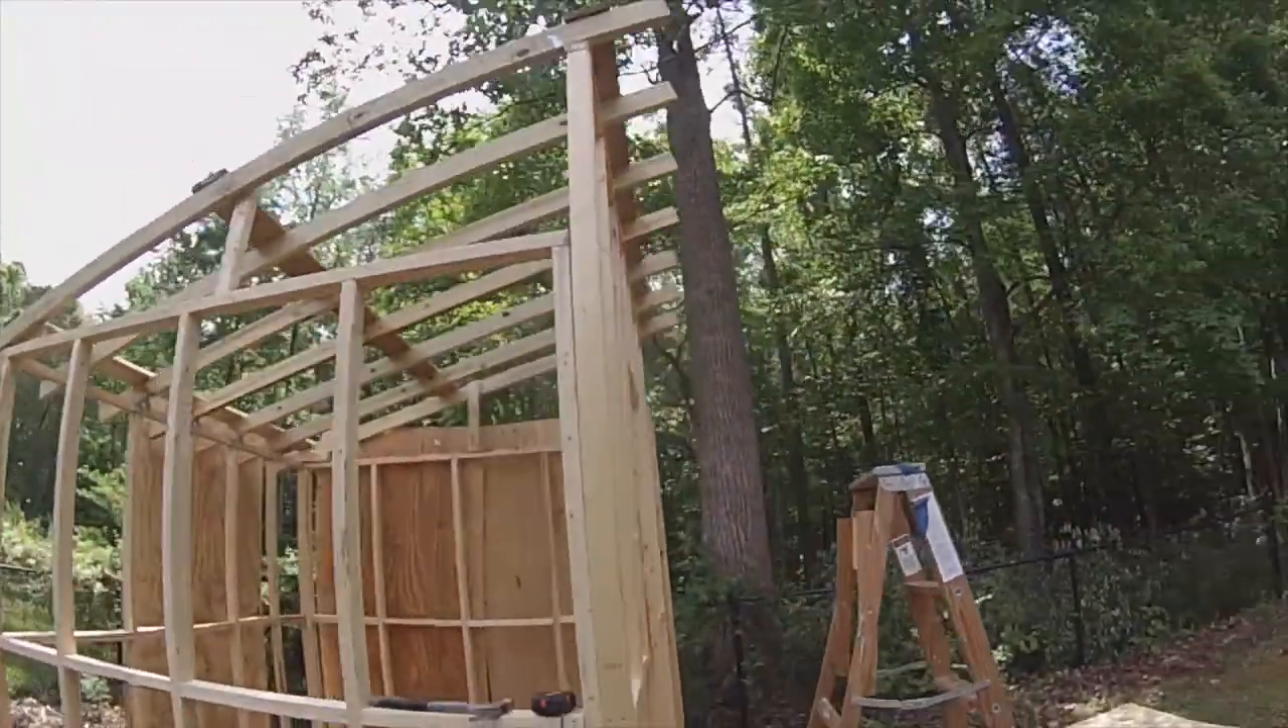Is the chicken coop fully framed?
Yes.